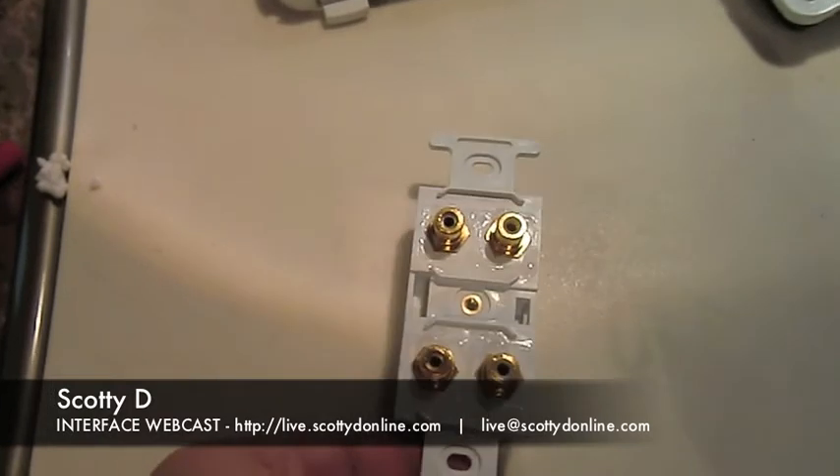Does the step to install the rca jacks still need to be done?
No.